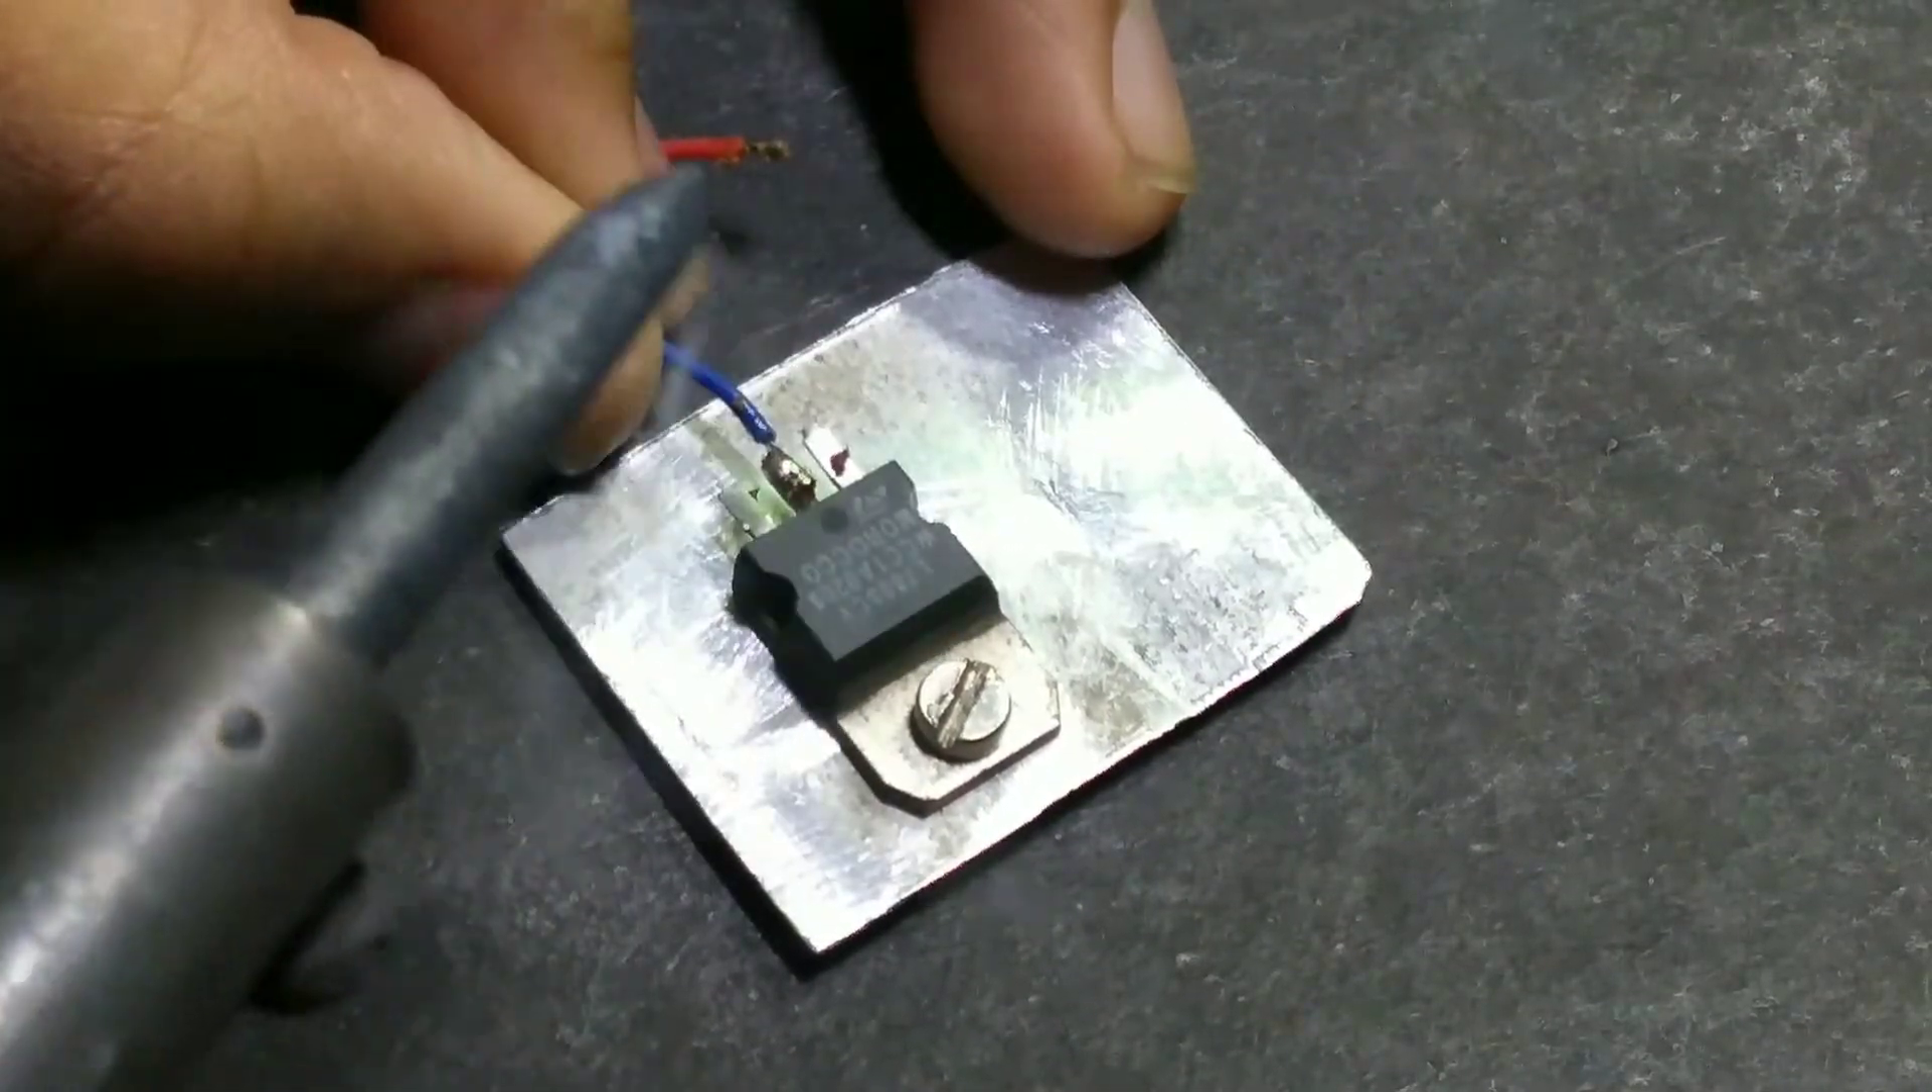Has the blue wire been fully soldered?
Yes.